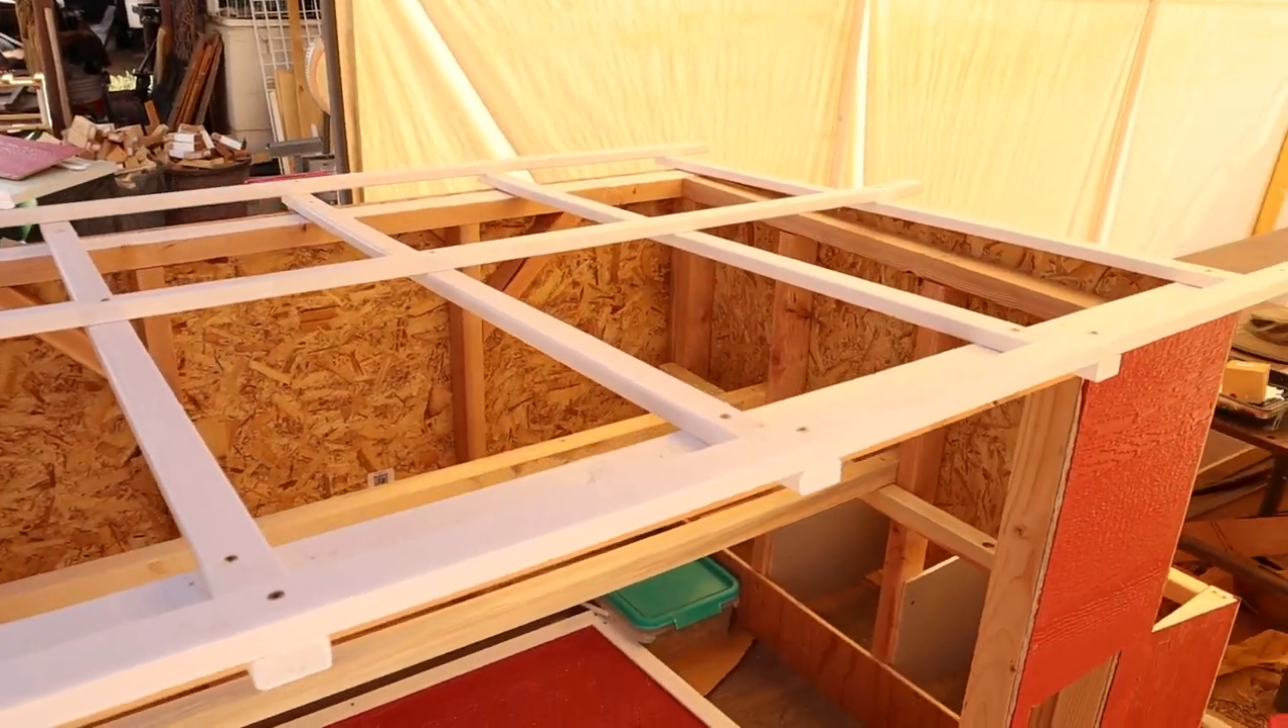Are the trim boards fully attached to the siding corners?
No.